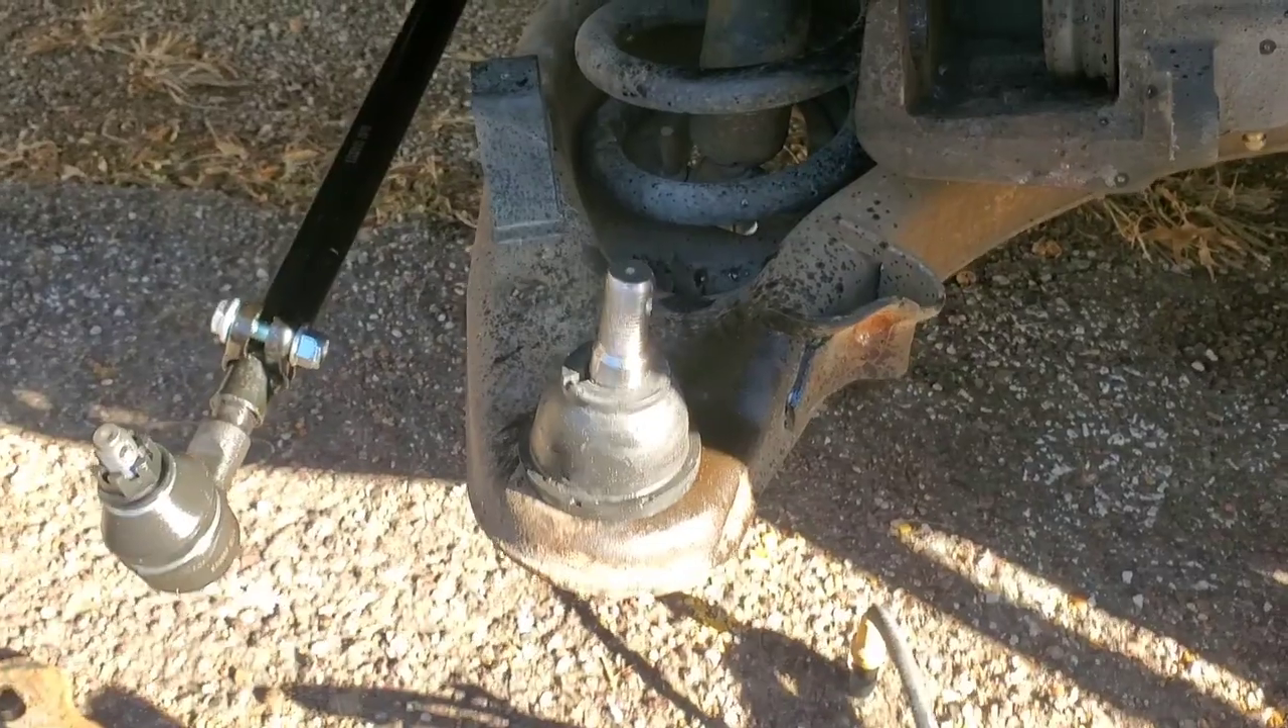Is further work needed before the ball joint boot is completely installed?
No.